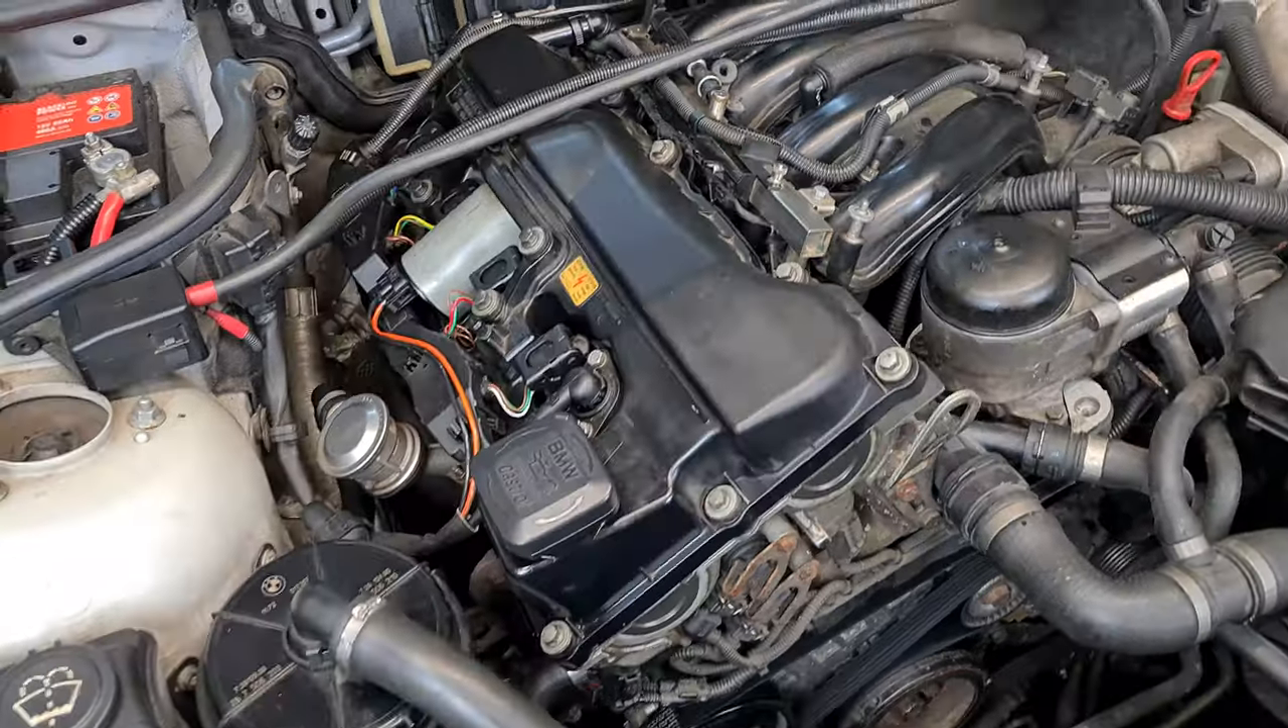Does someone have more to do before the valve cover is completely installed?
No.